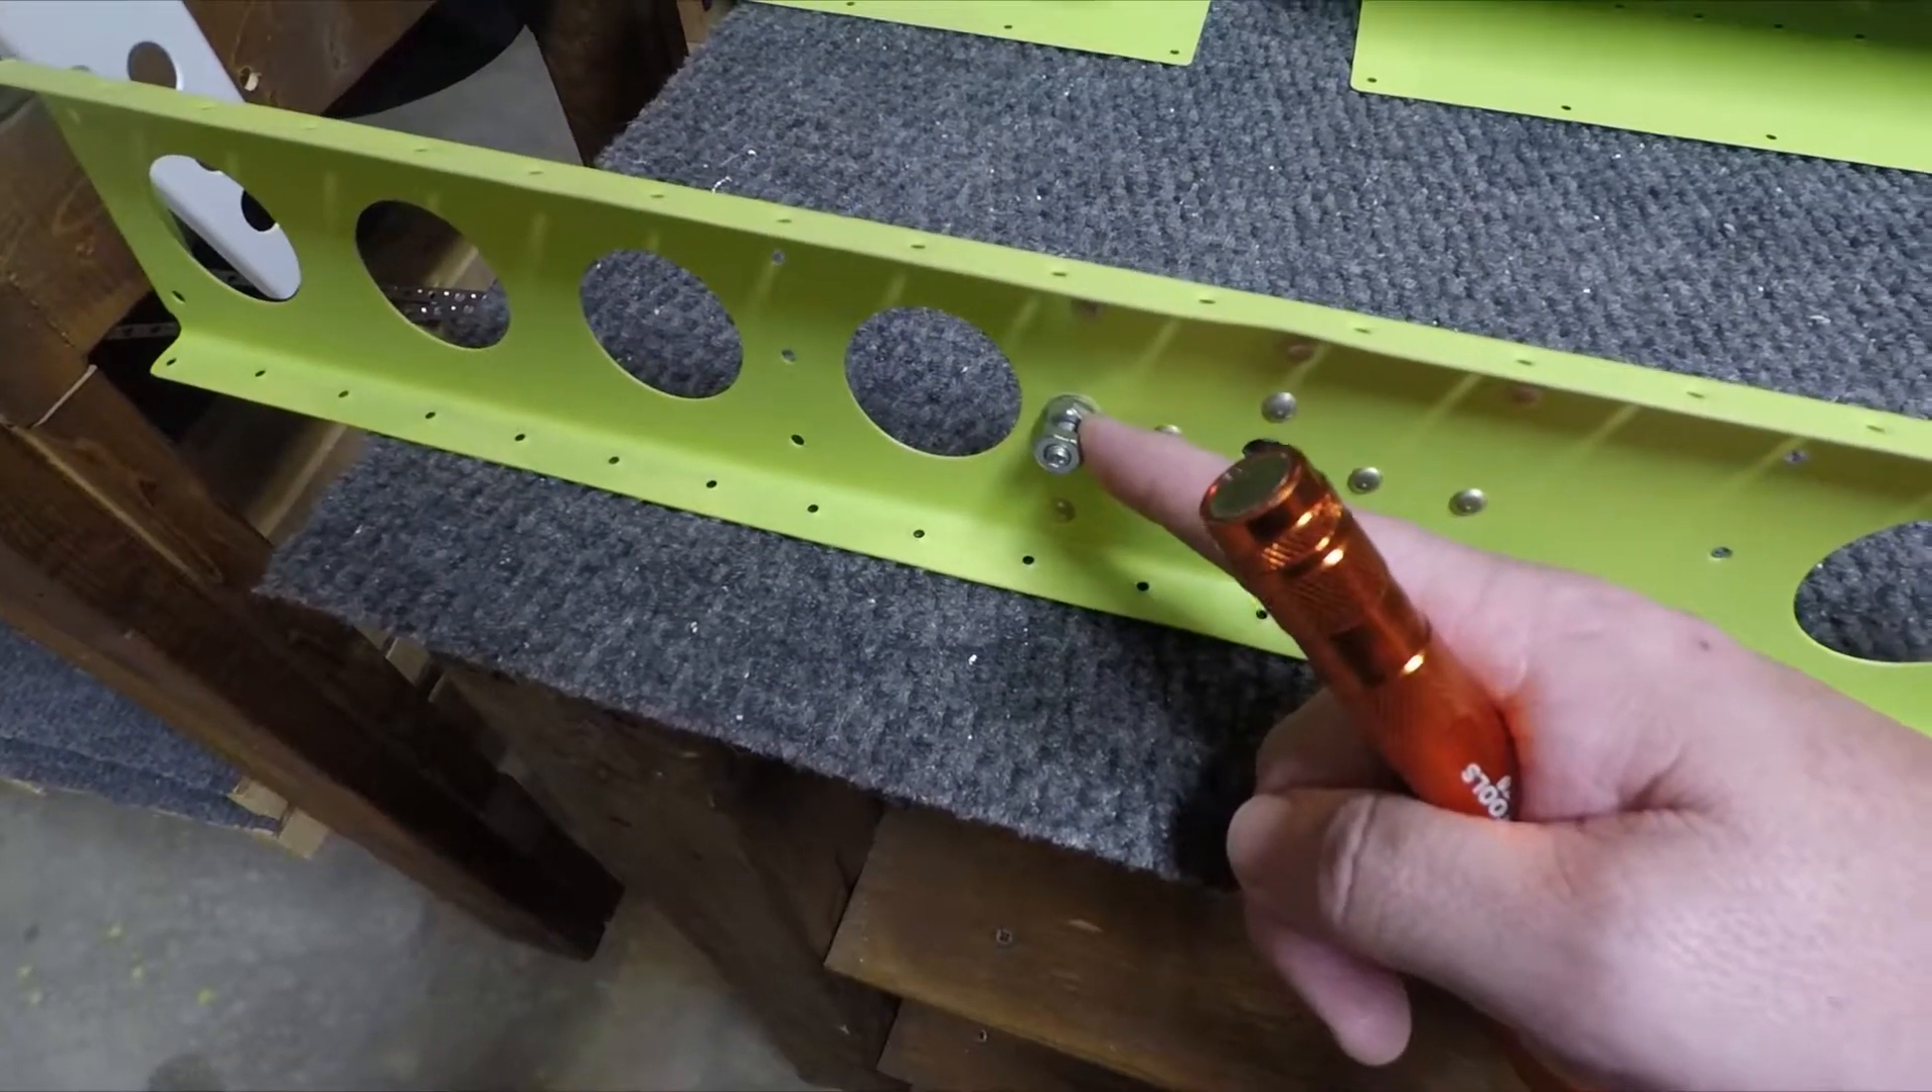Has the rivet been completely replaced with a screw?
Yes.